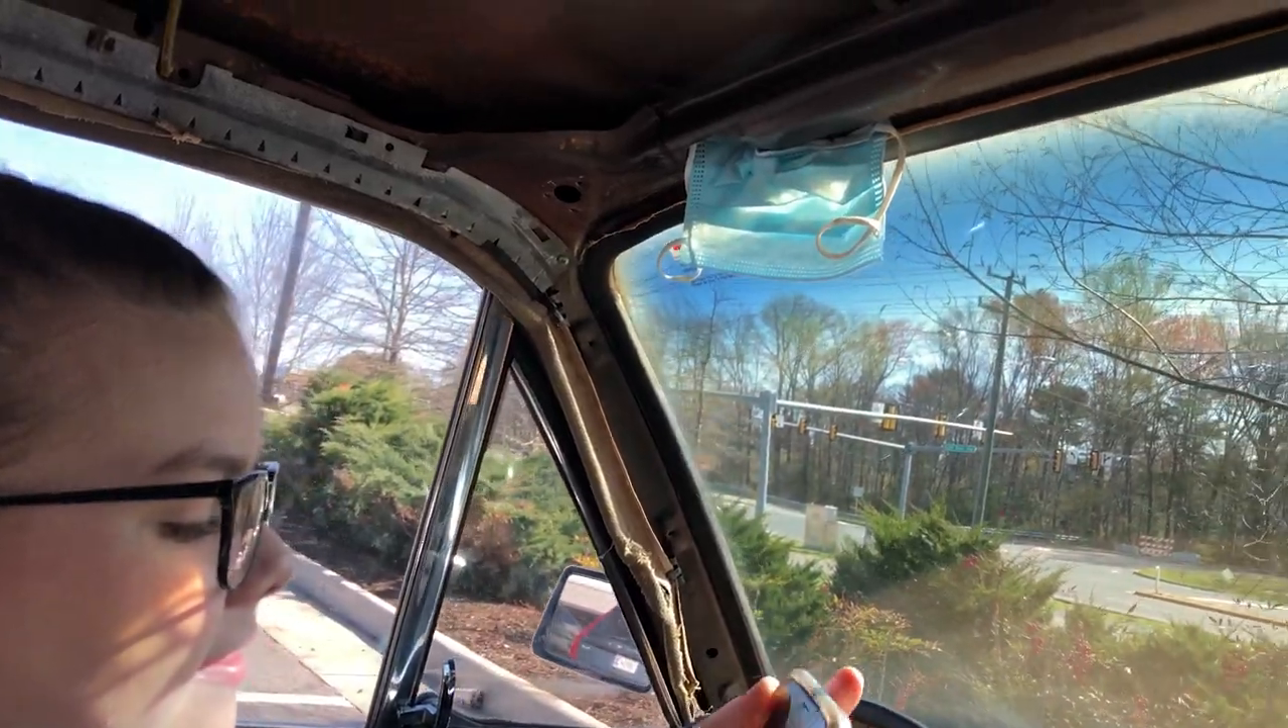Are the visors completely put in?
No.